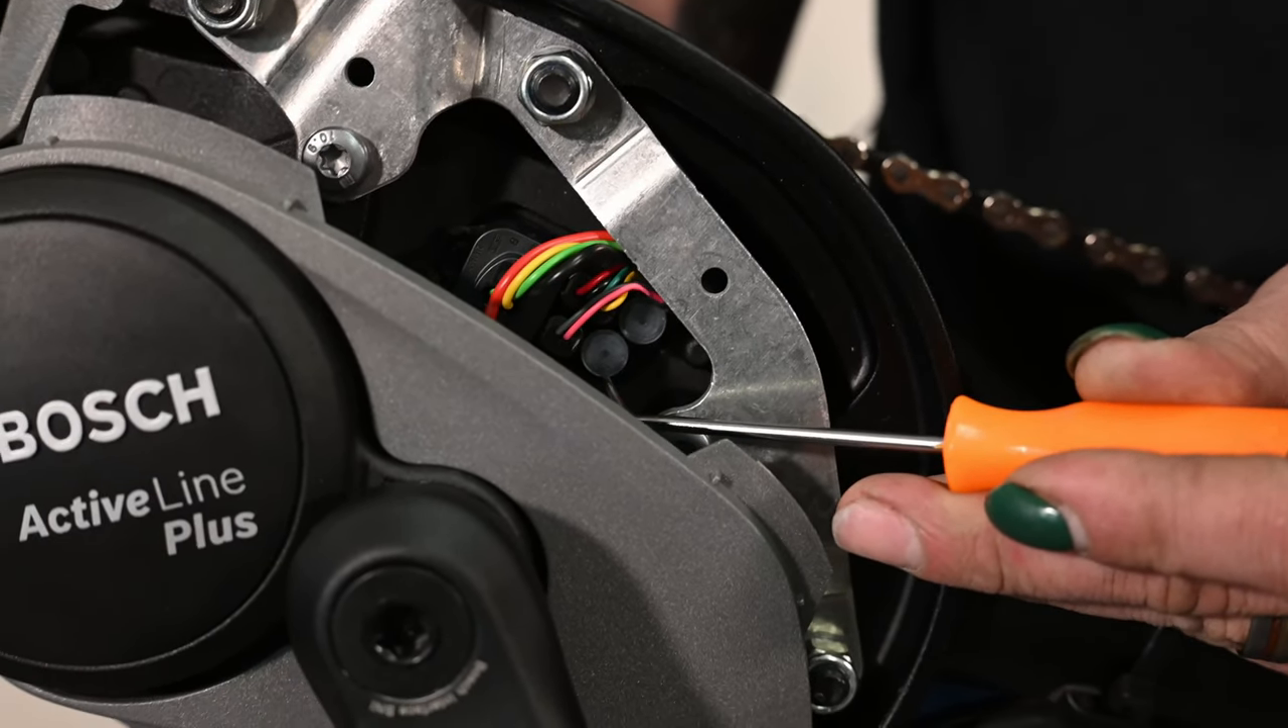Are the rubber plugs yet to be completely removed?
Yes.